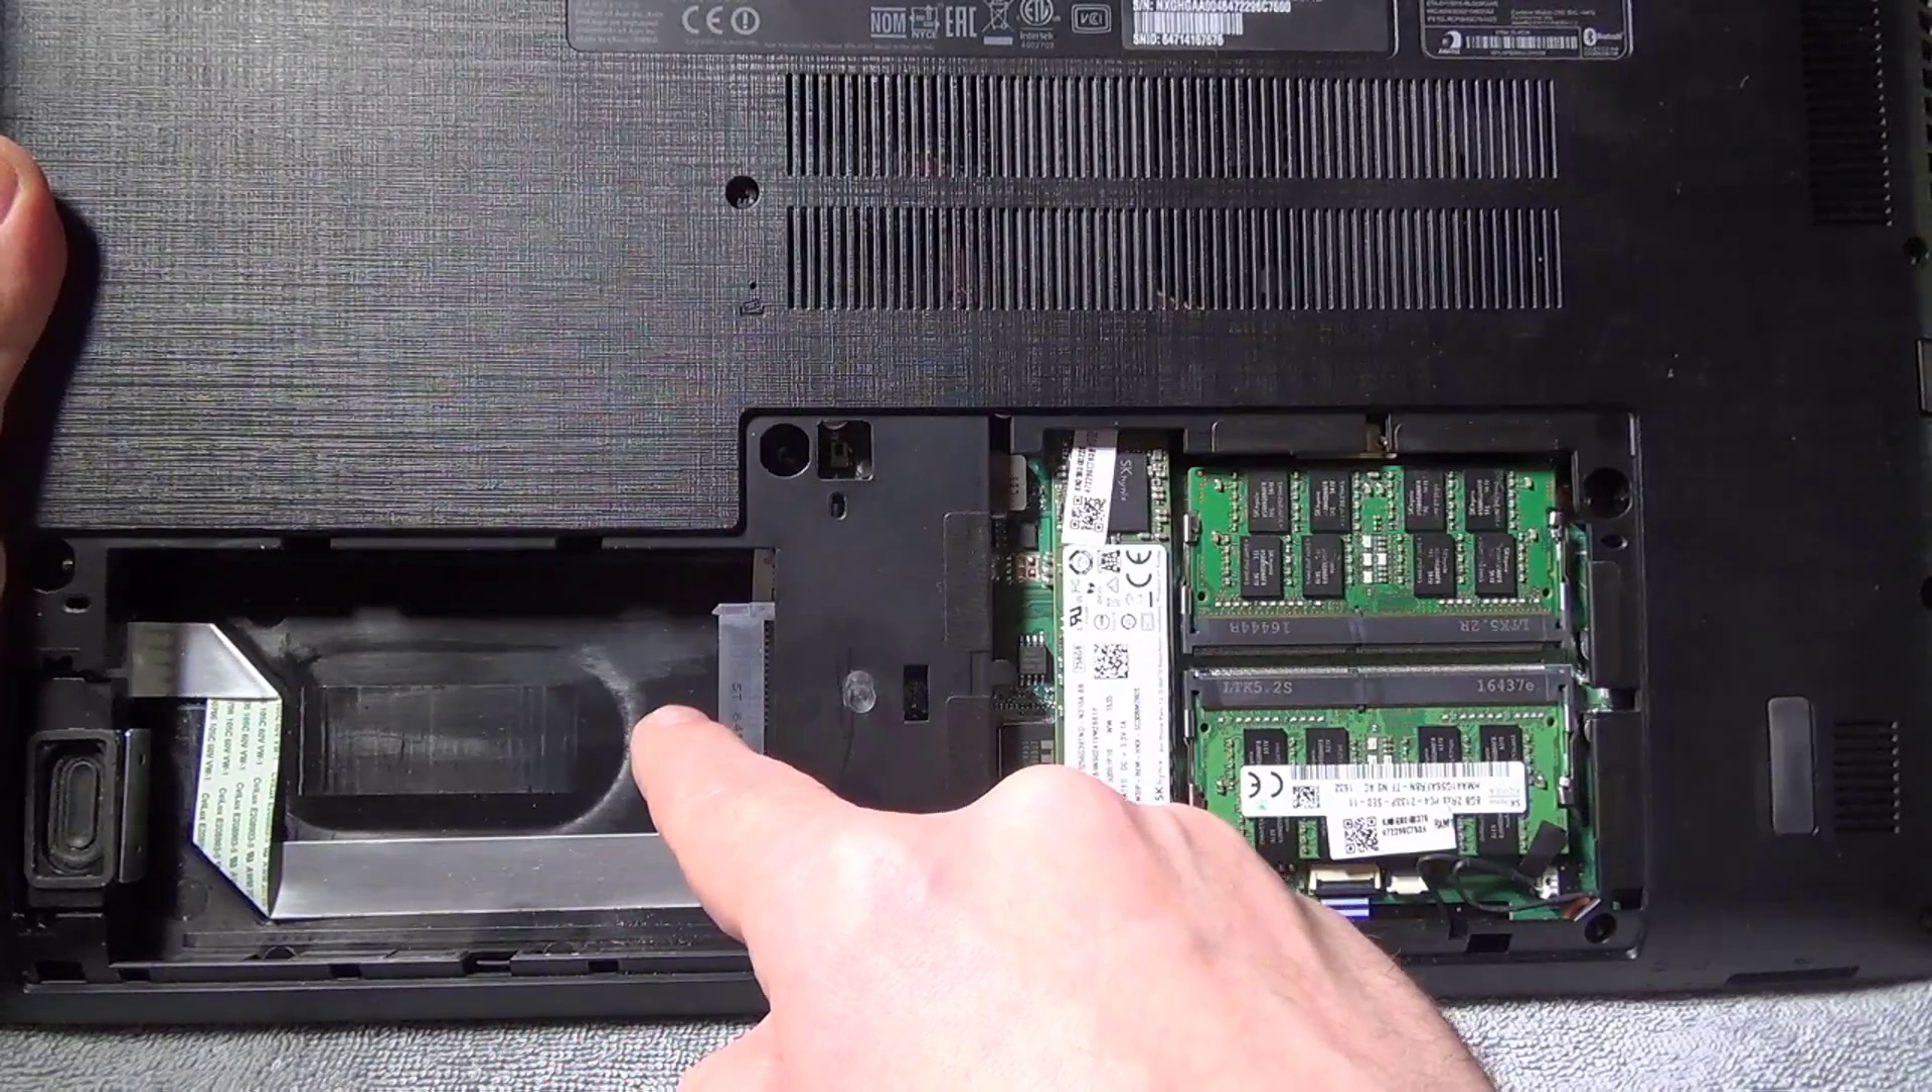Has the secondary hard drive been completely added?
No.